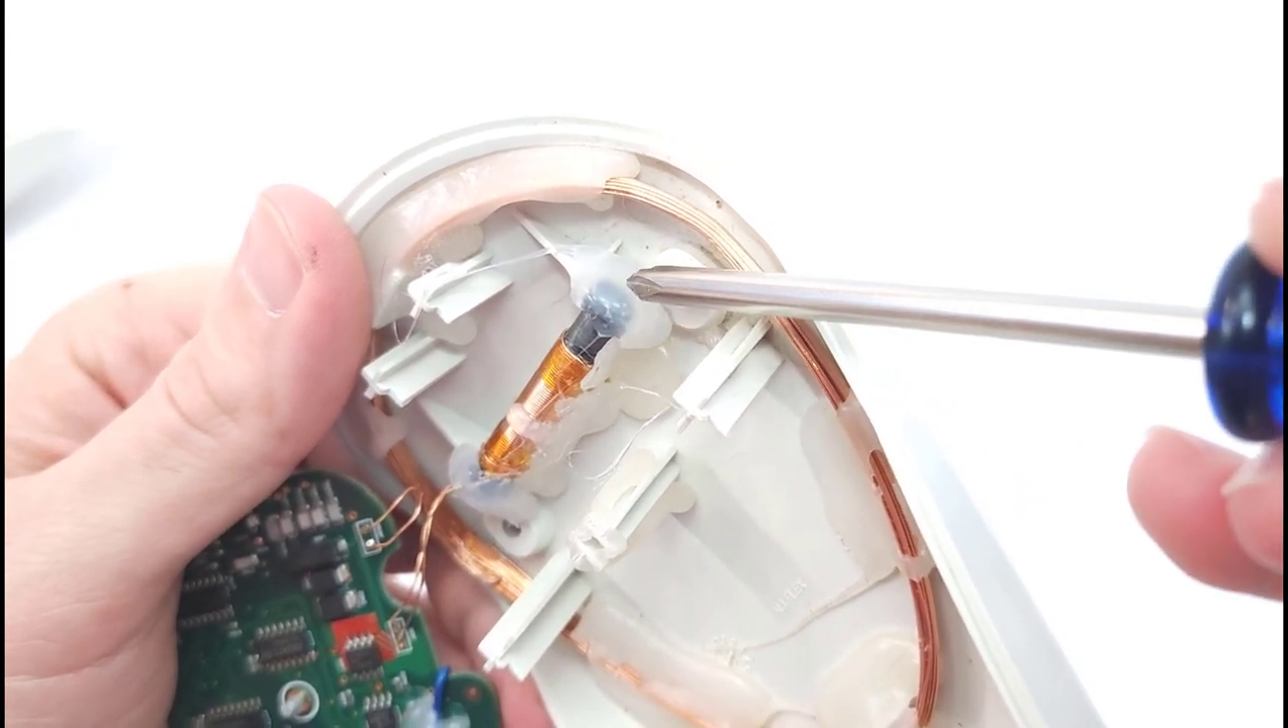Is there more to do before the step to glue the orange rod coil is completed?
No.